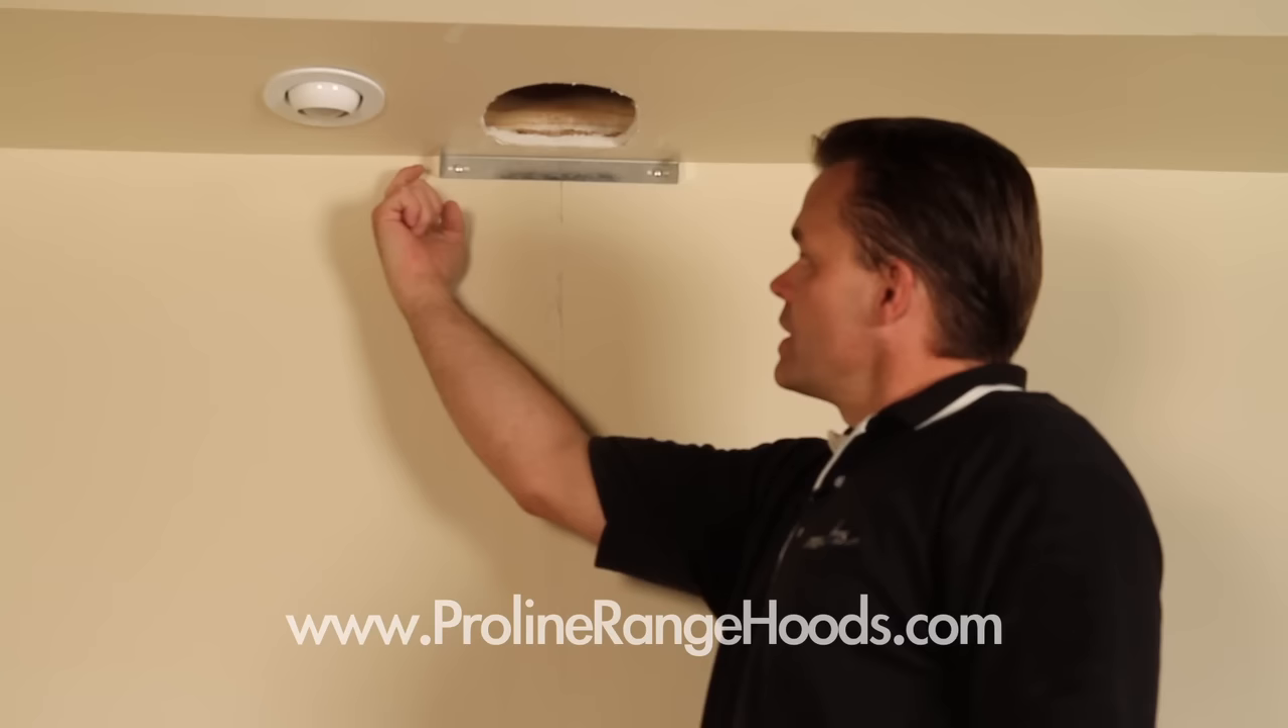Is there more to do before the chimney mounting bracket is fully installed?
No.